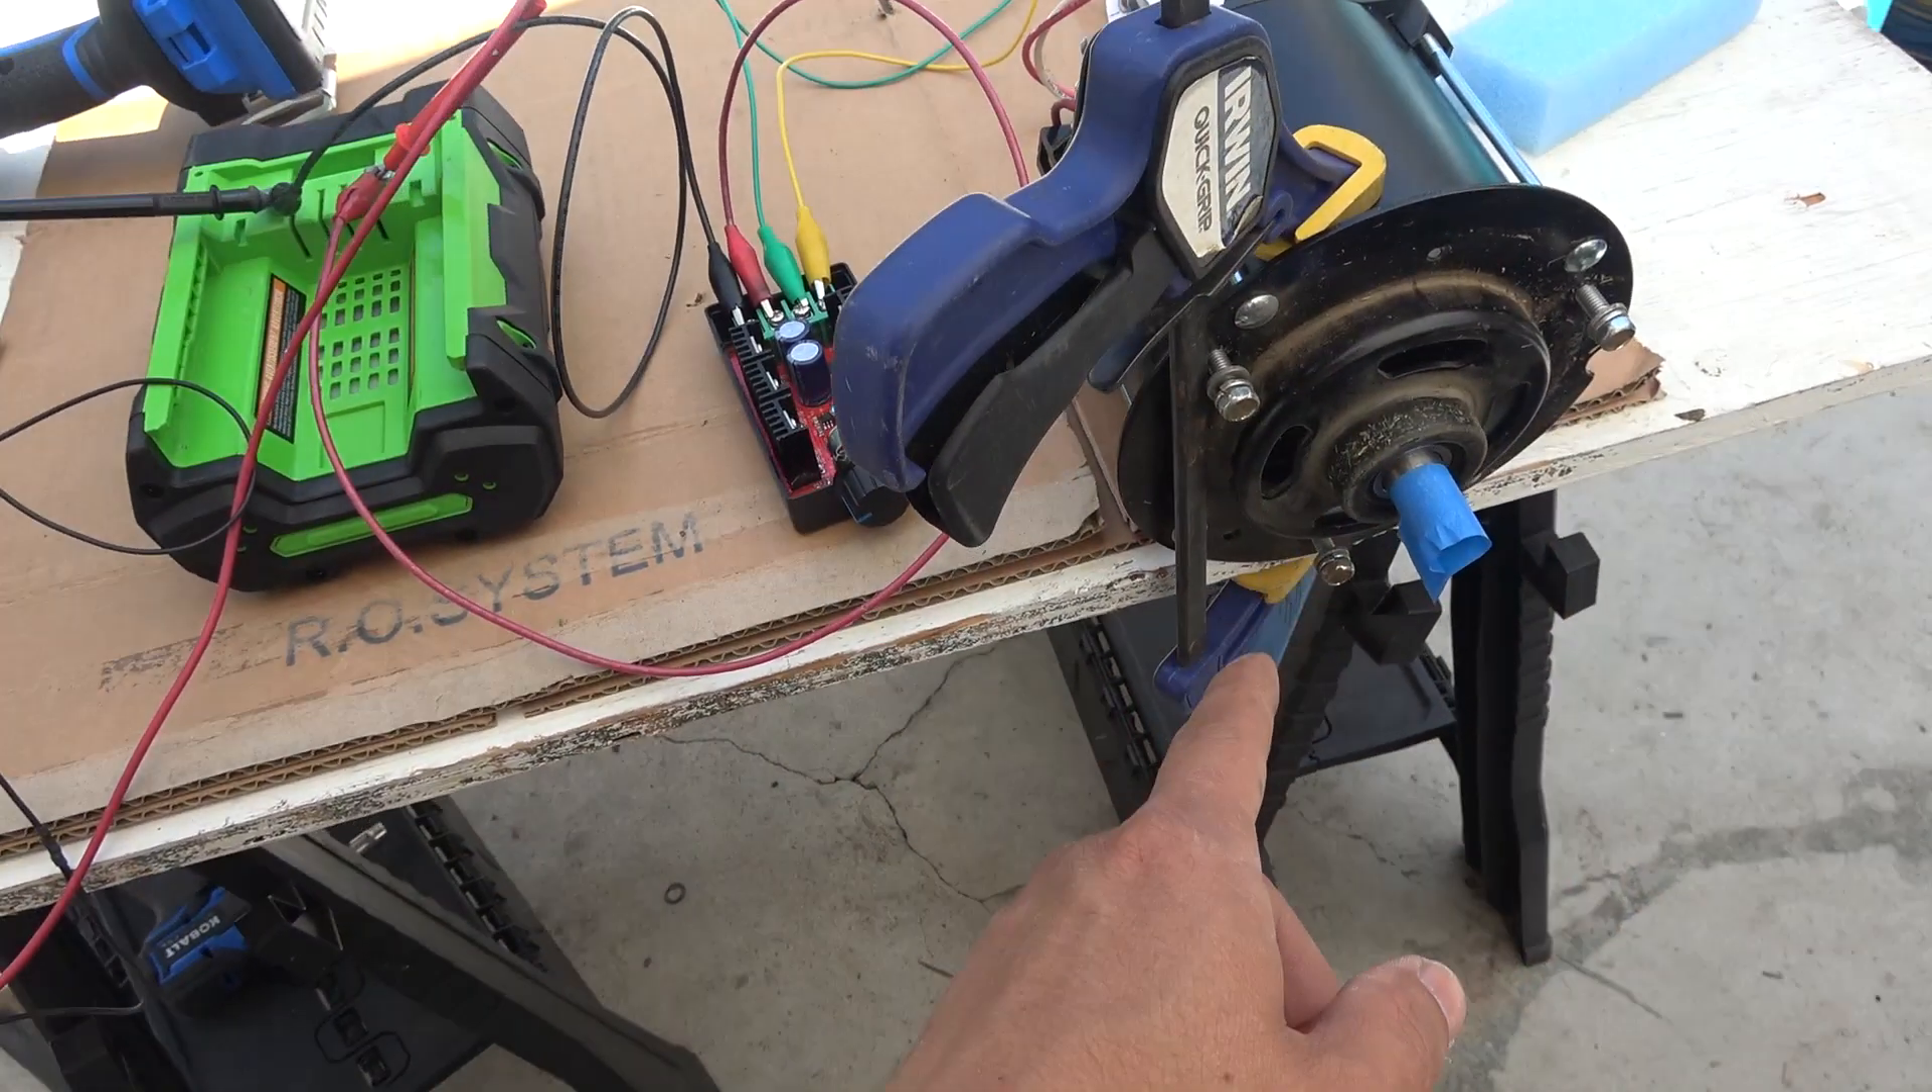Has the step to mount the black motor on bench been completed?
Yes.